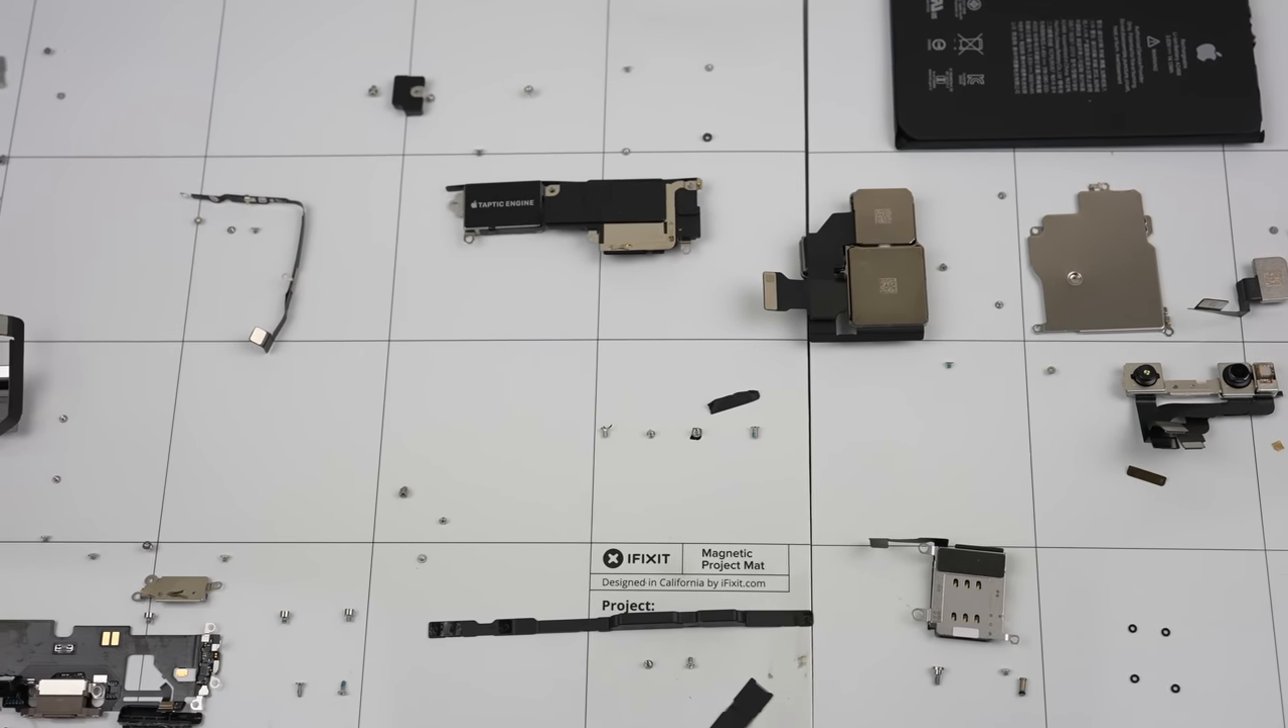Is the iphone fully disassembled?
Yes.